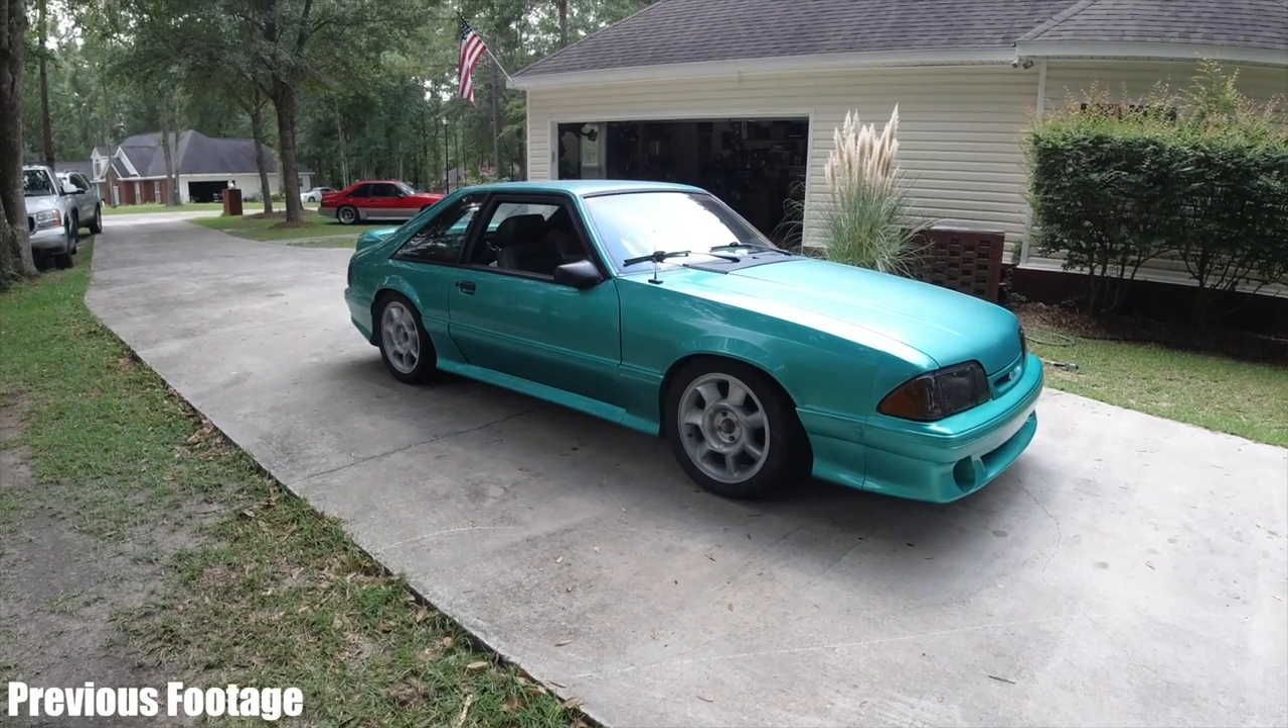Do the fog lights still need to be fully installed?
Yes.